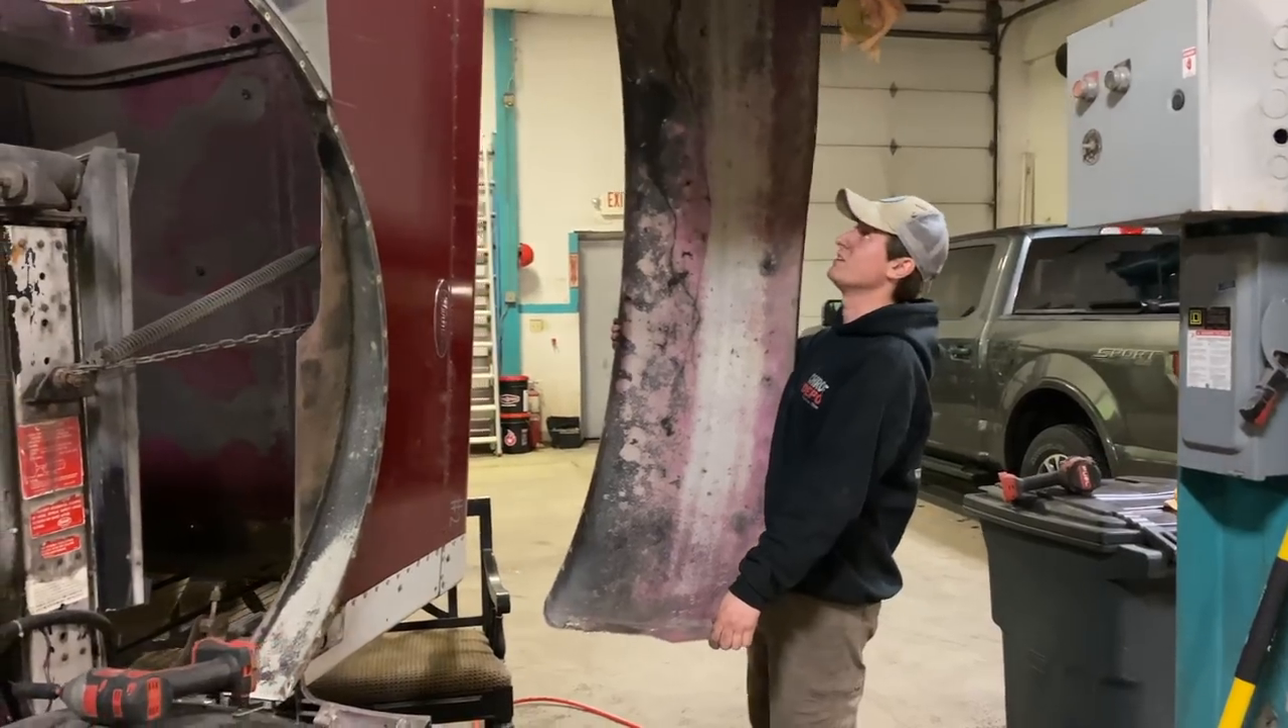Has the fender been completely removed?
Yes.